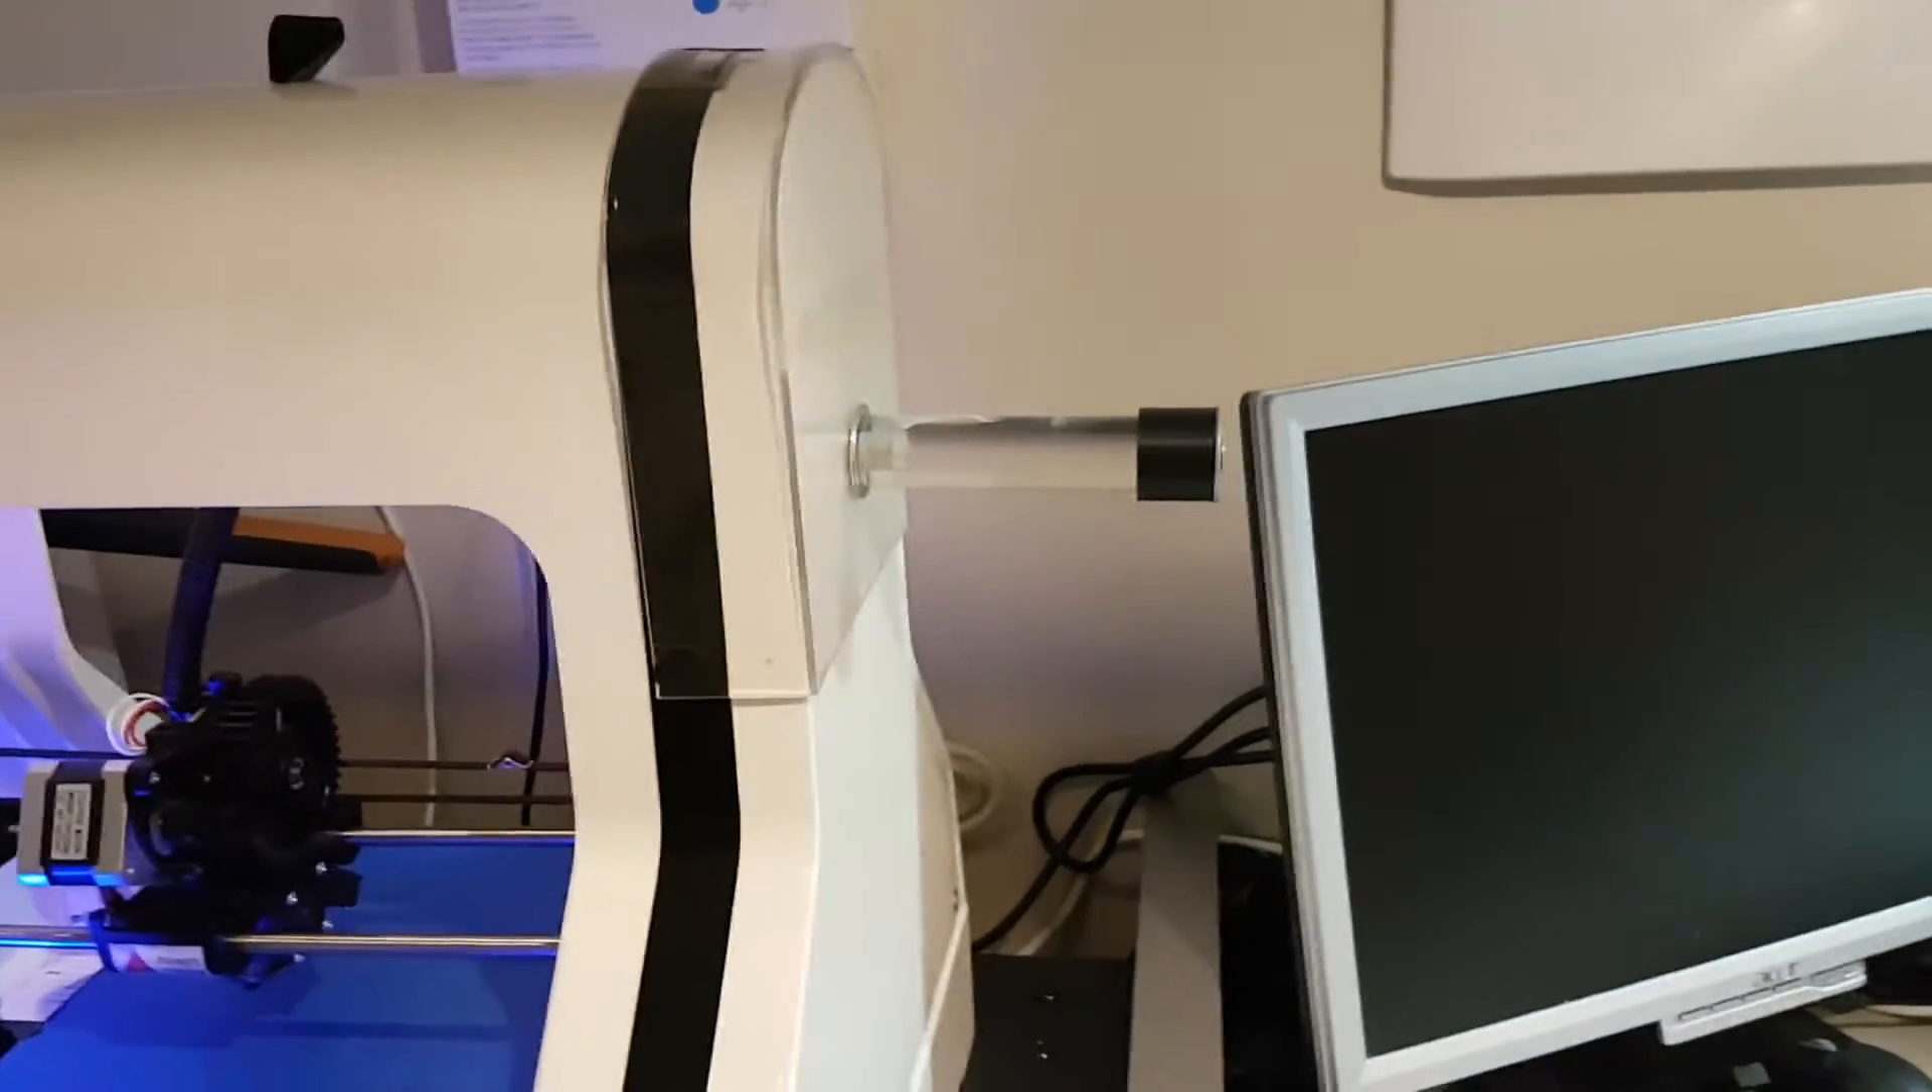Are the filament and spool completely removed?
Yes.